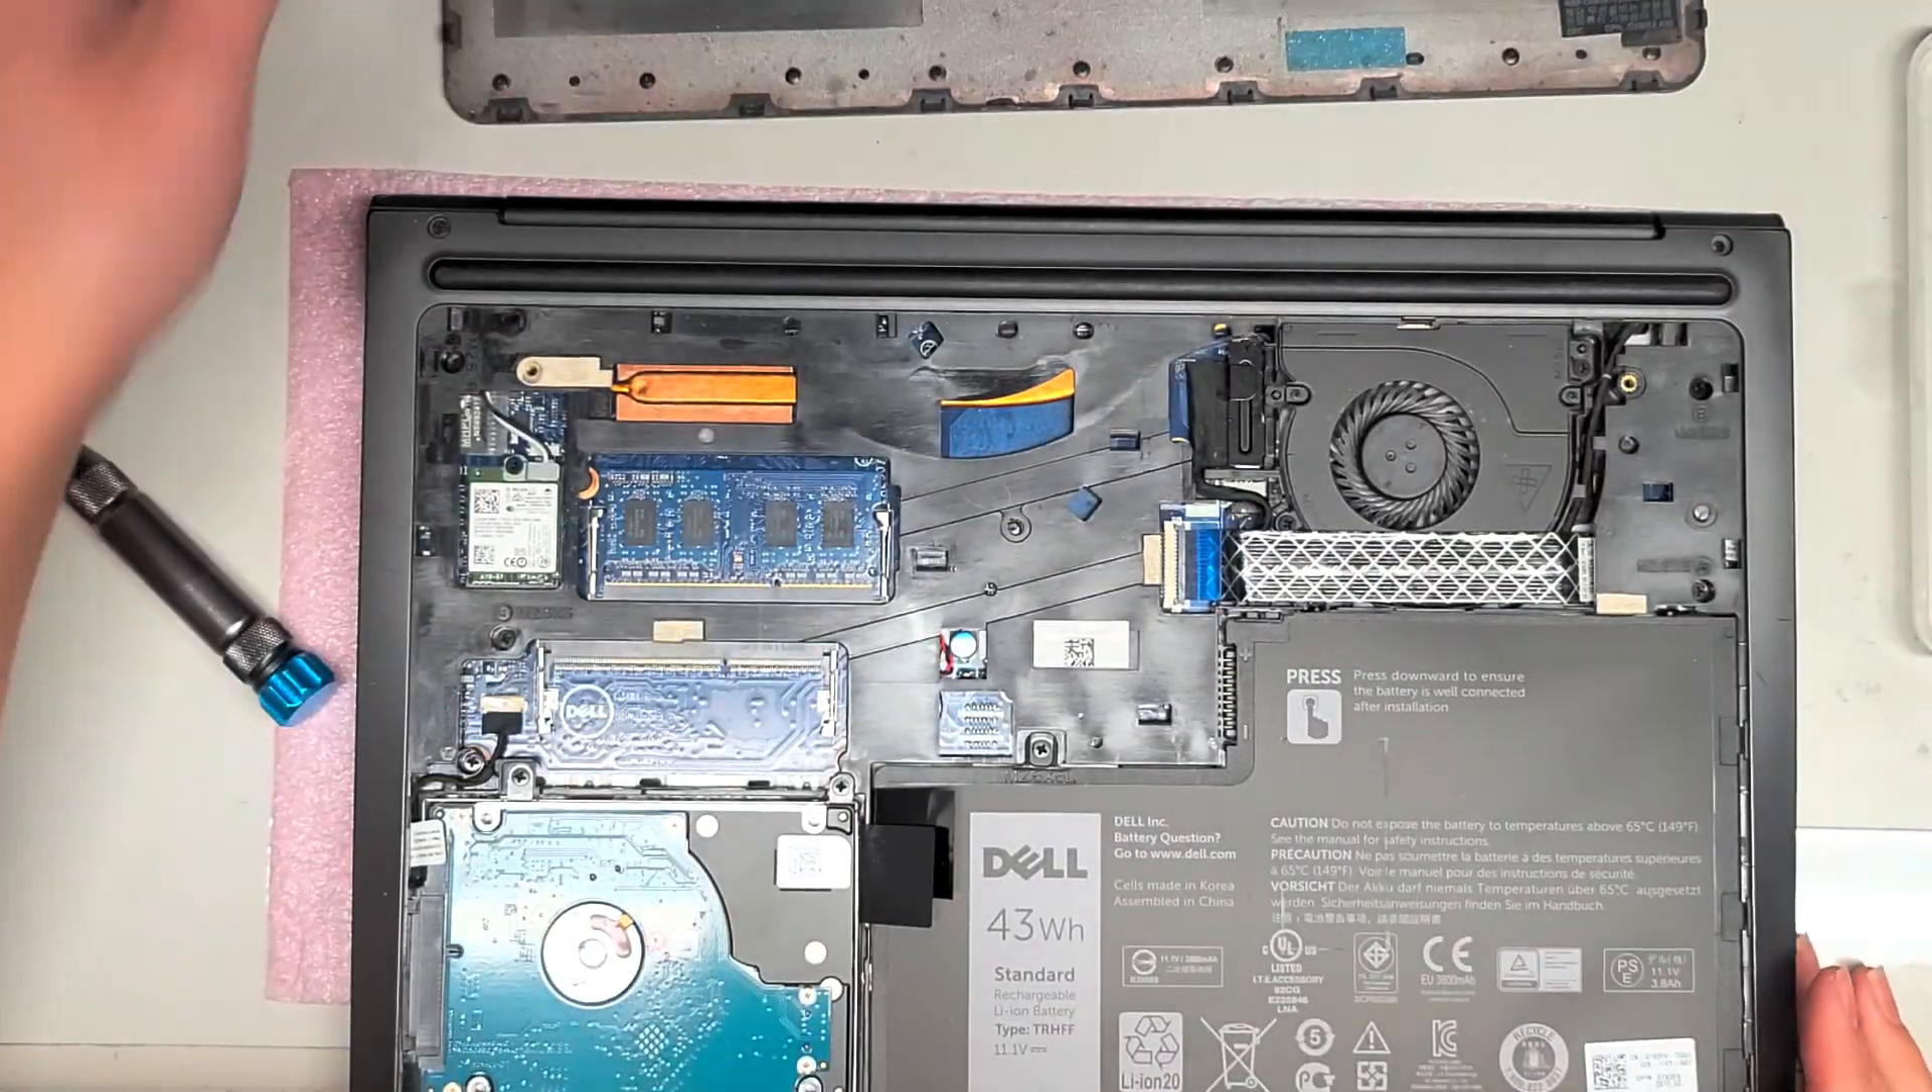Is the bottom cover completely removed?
Yes.